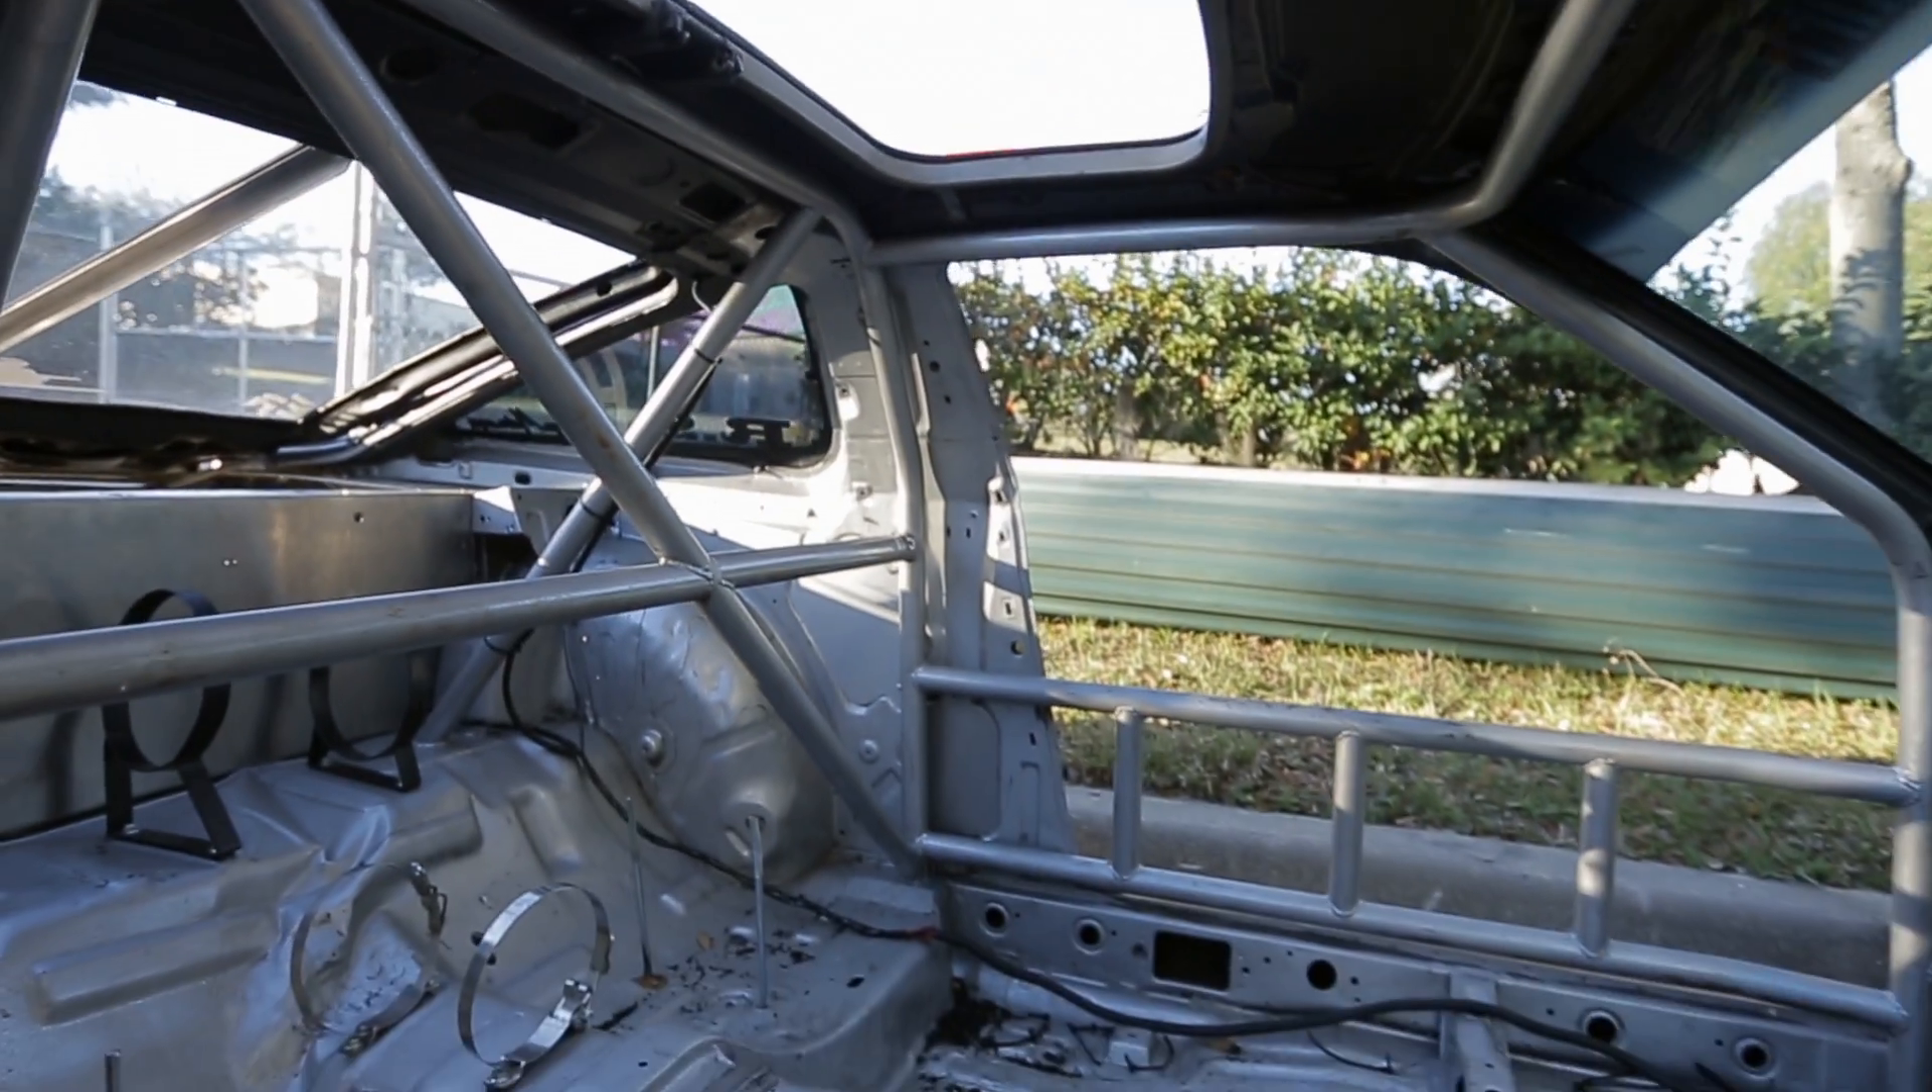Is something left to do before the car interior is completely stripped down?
No.